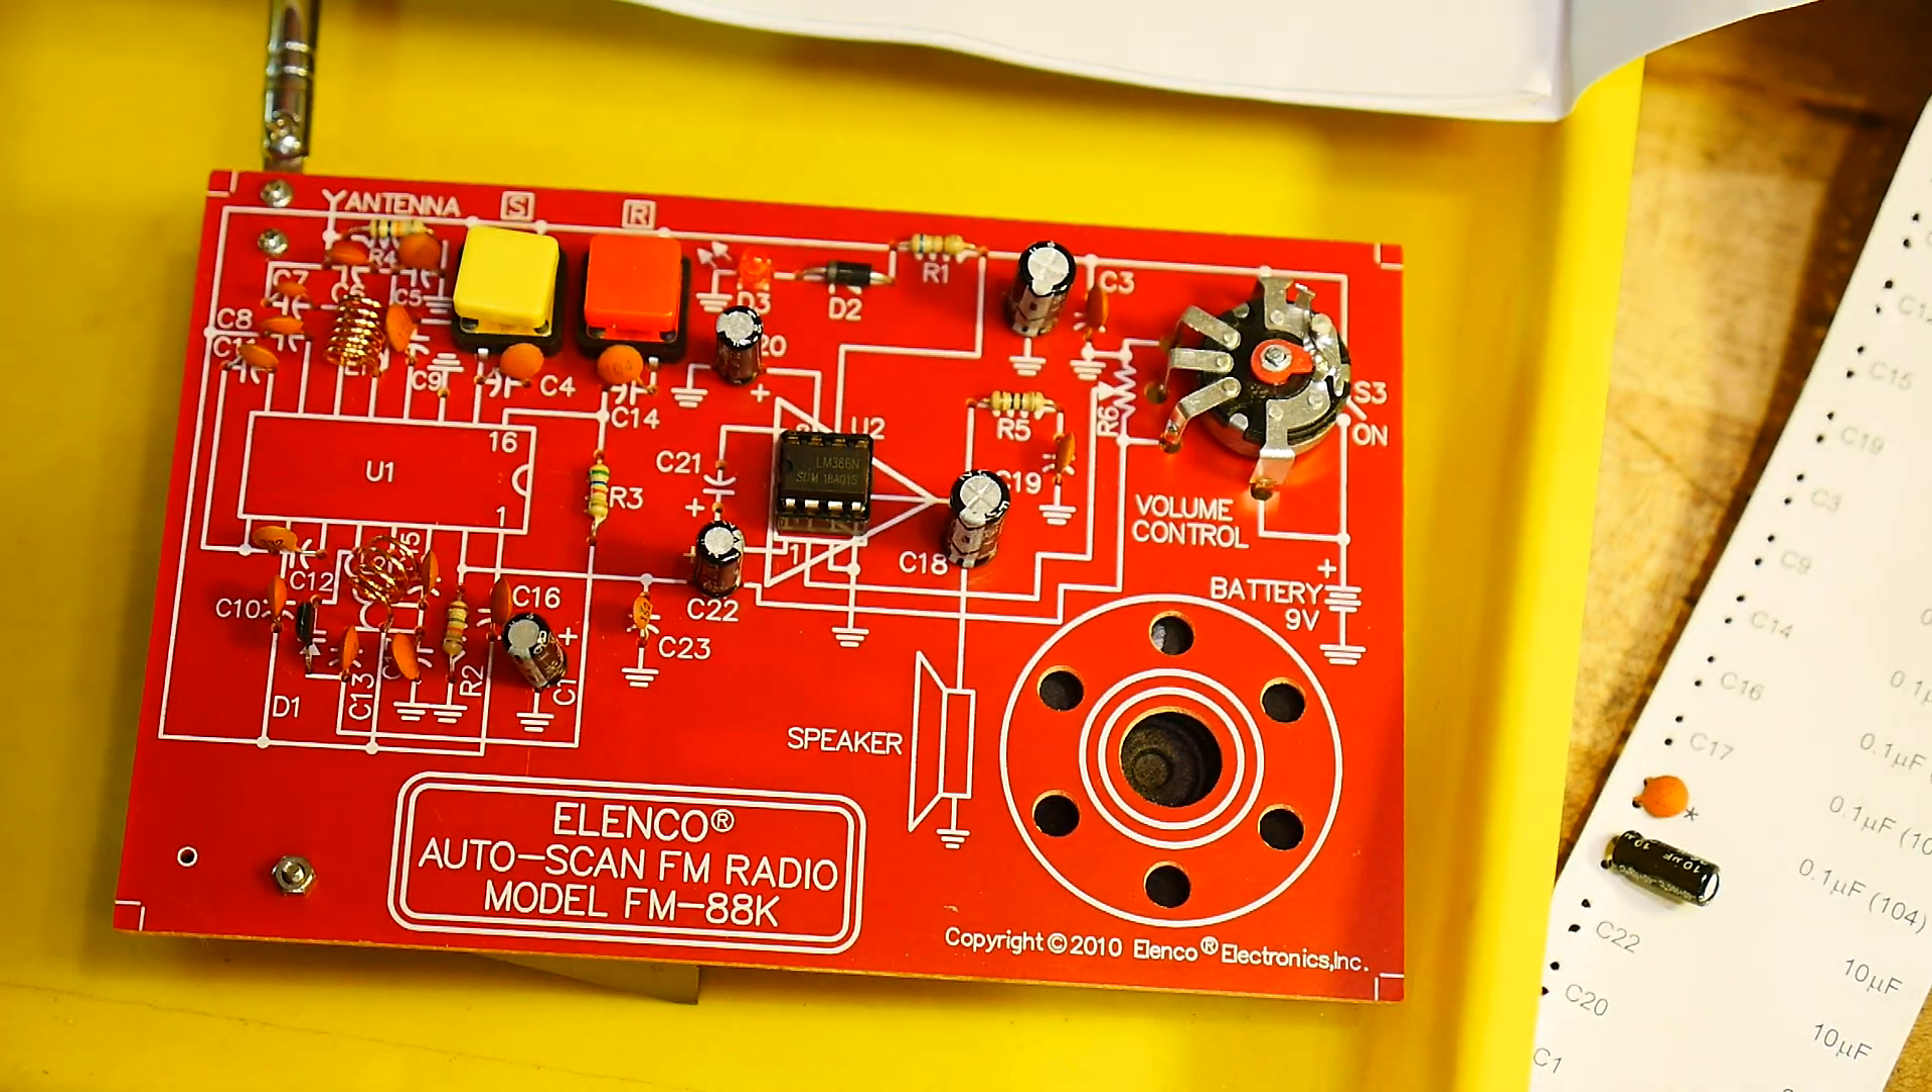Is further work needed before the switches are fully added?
No.